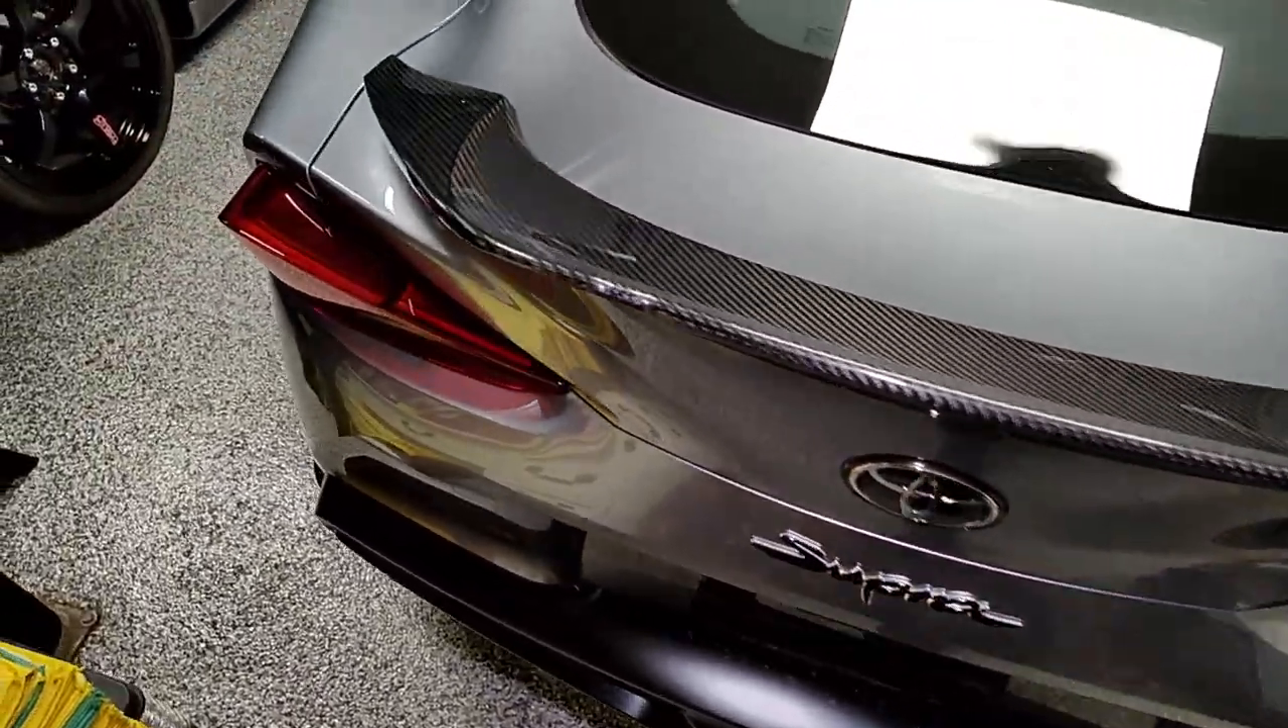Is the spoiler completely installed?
Yes.